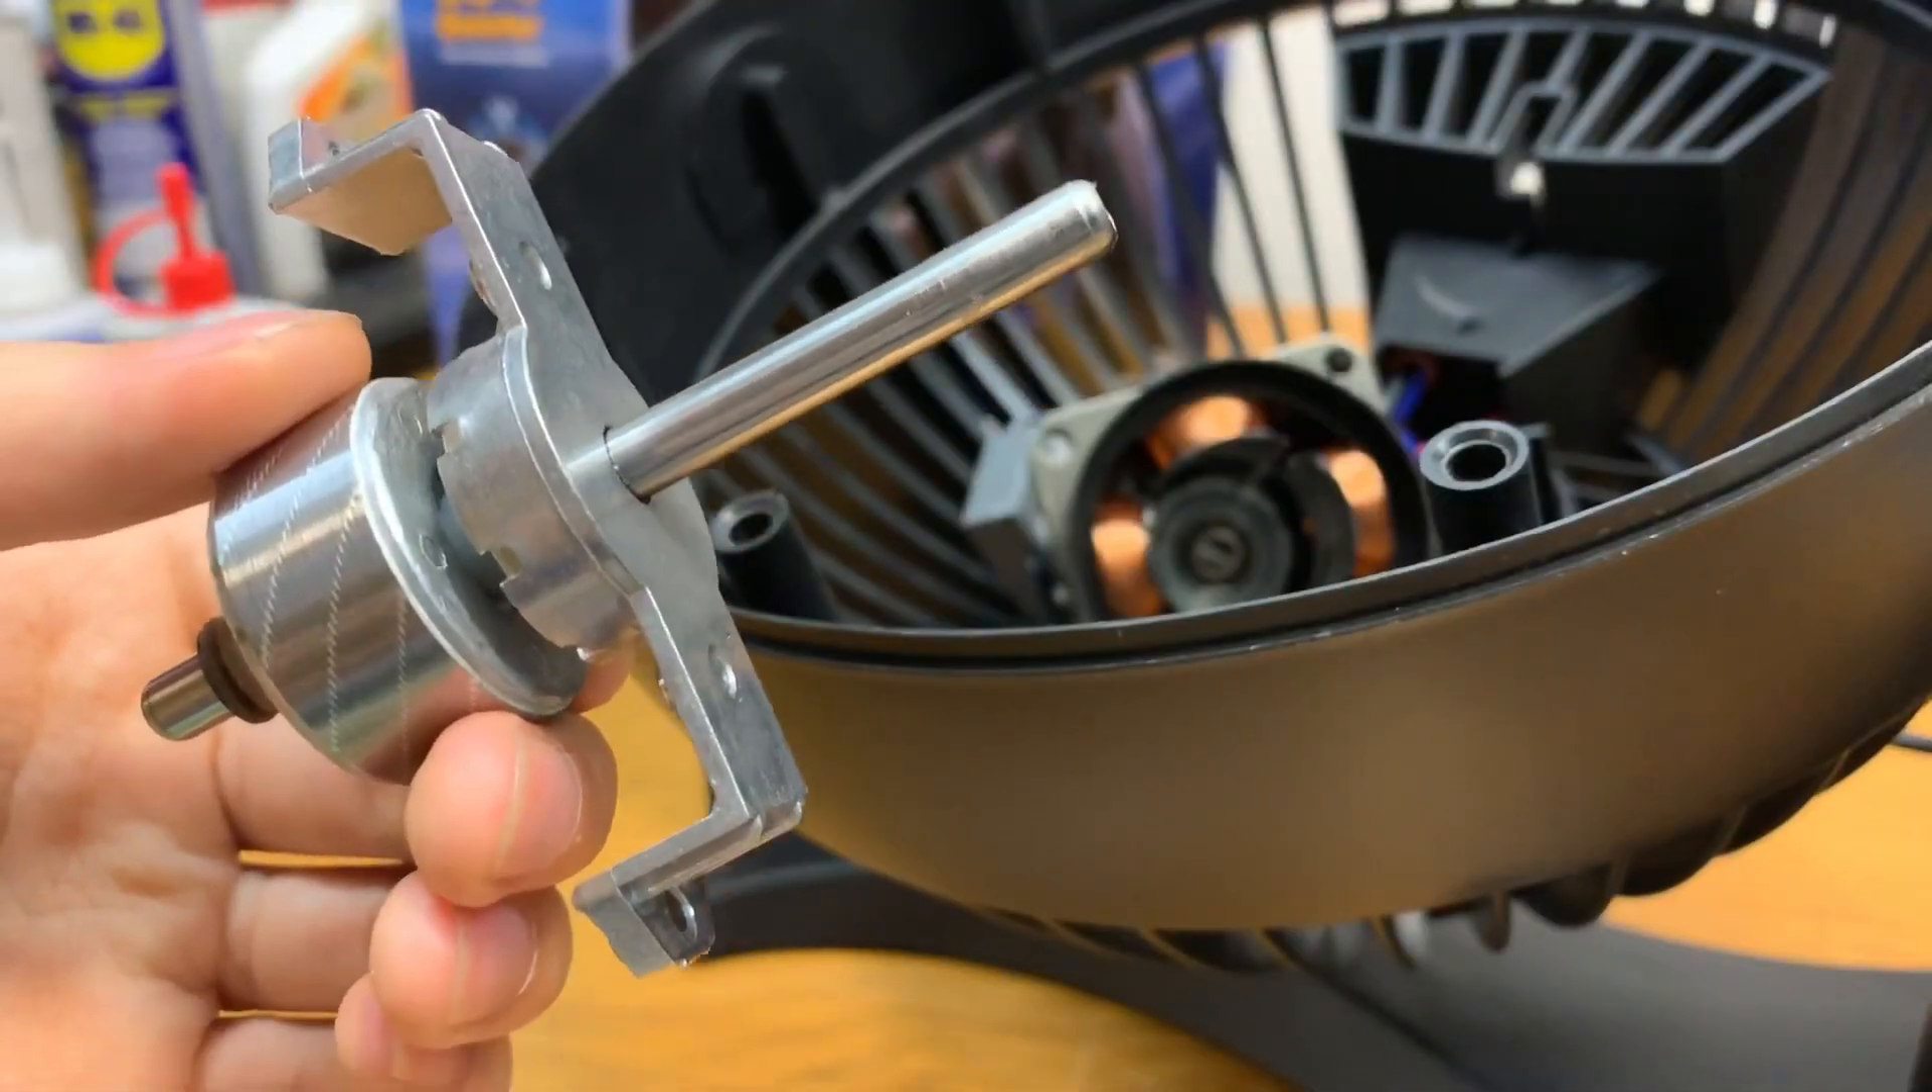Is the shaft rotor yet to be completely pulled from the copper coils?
No.